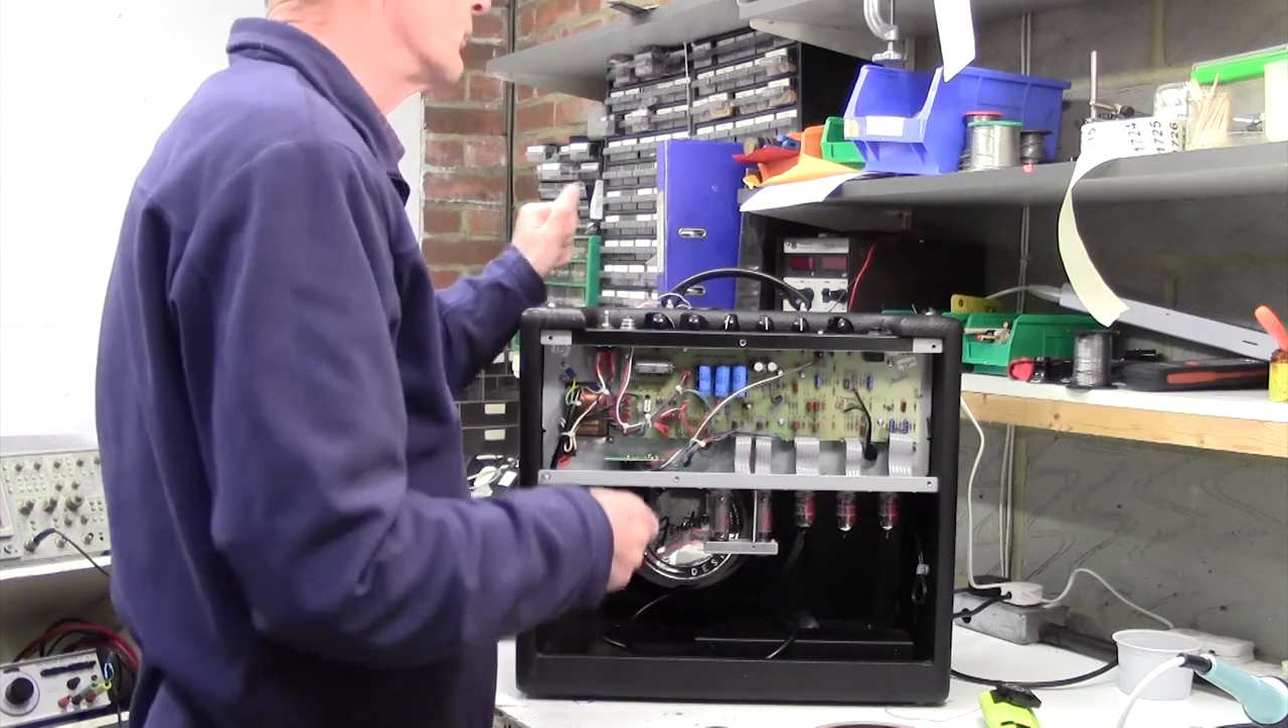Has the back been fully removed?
Yes.